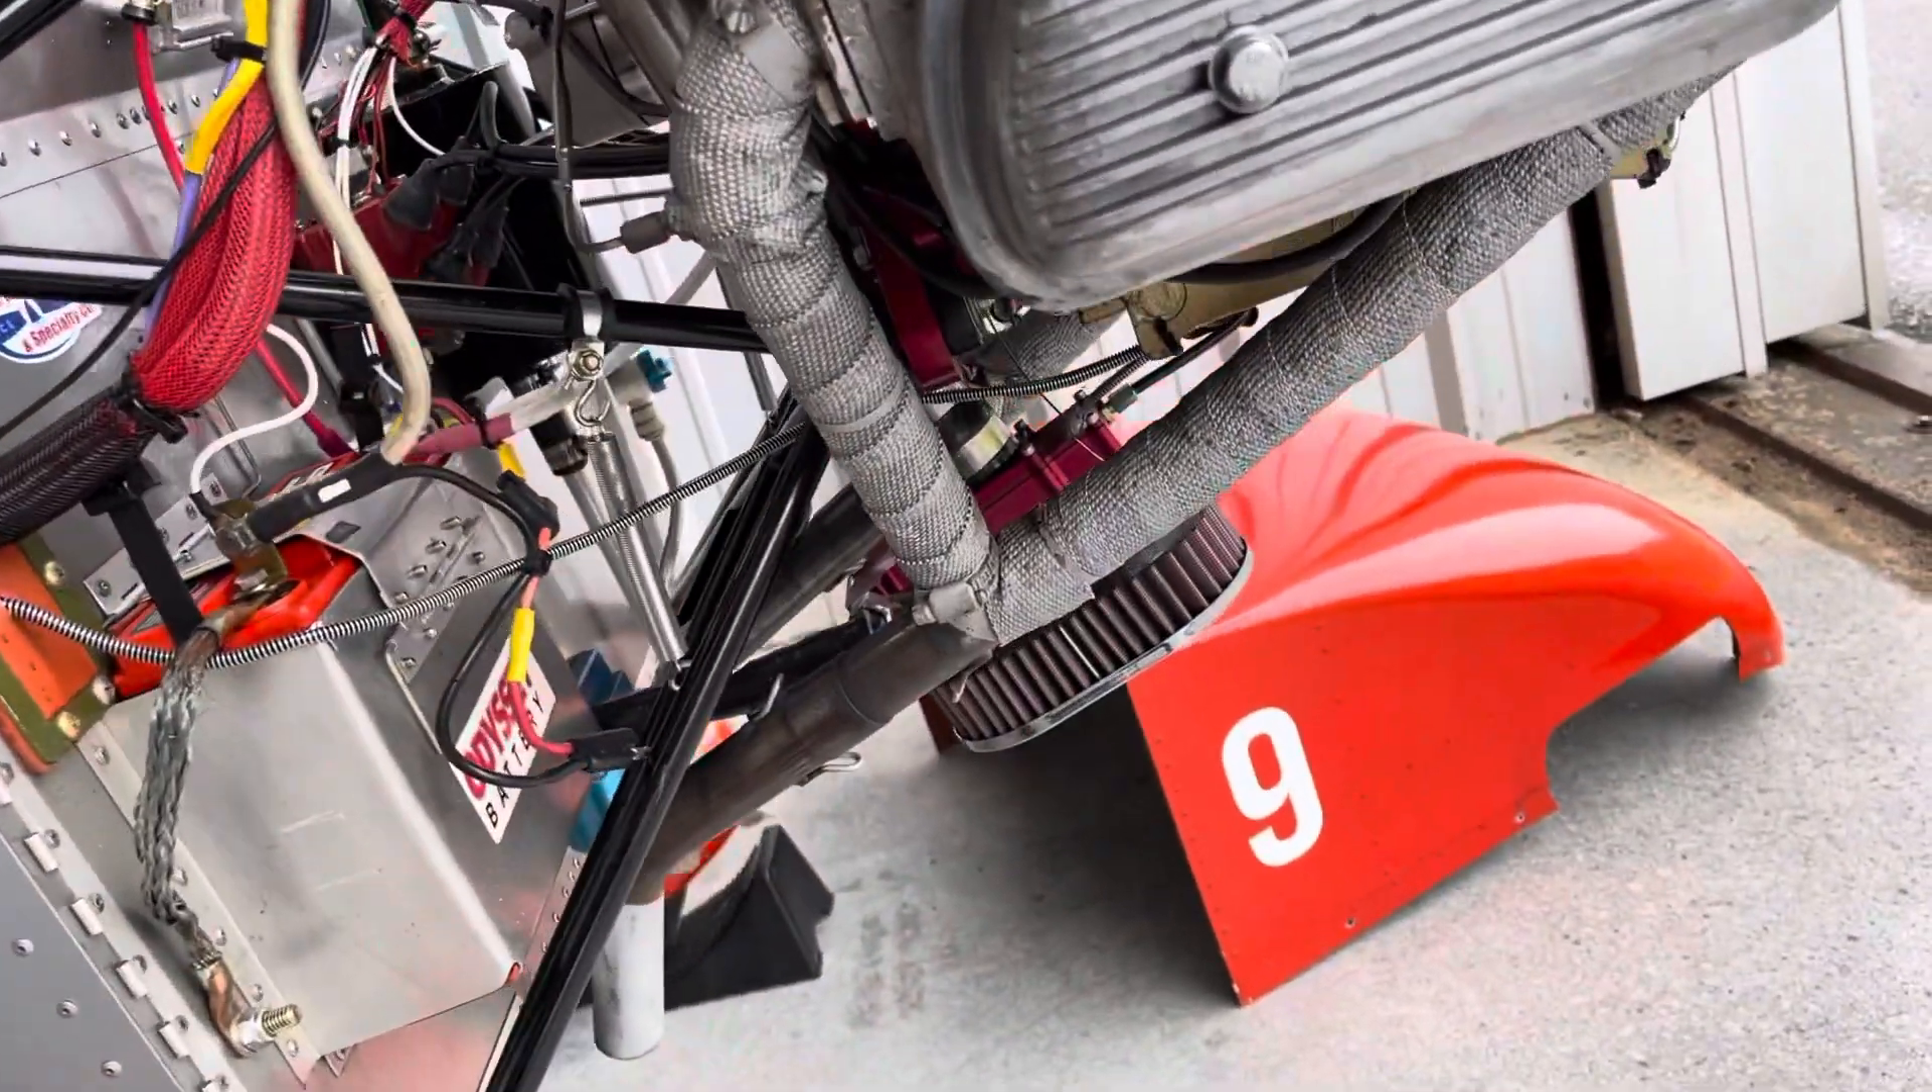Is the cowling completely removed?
Yes.